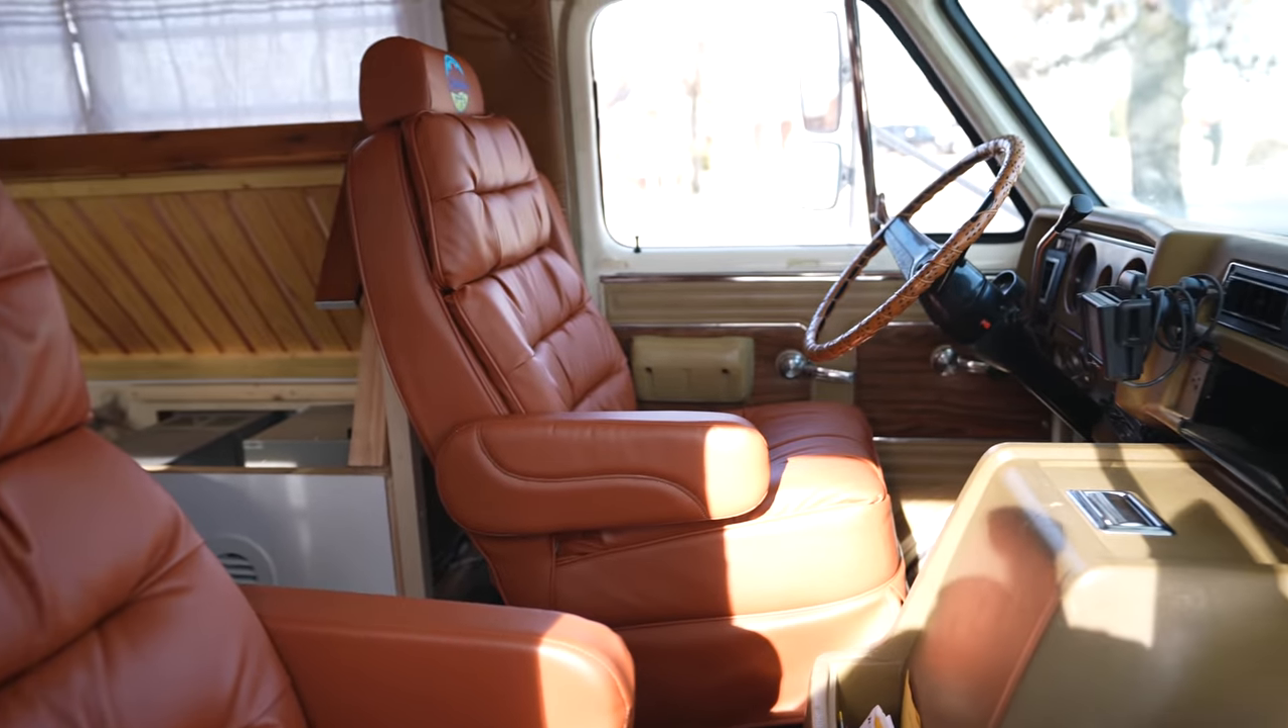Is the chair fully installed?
Yes.